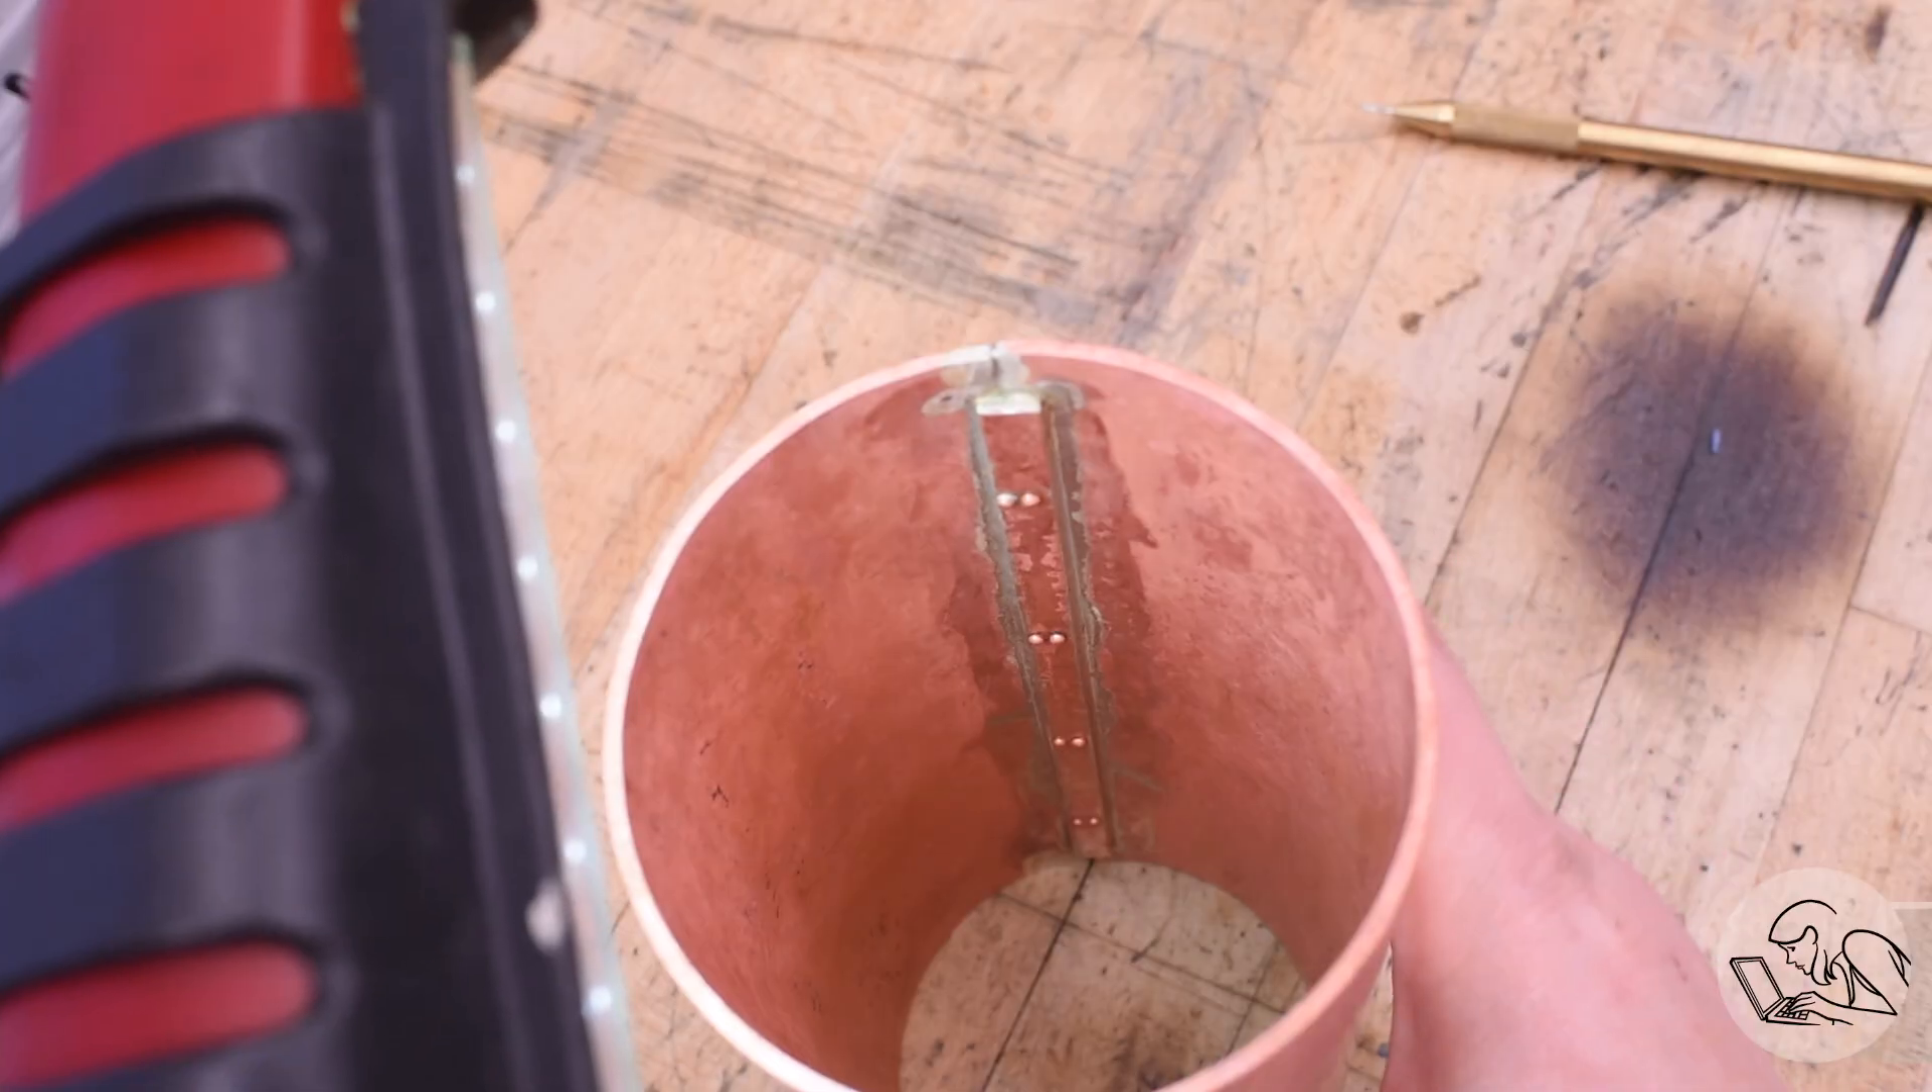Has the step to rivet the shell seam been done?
Yes.